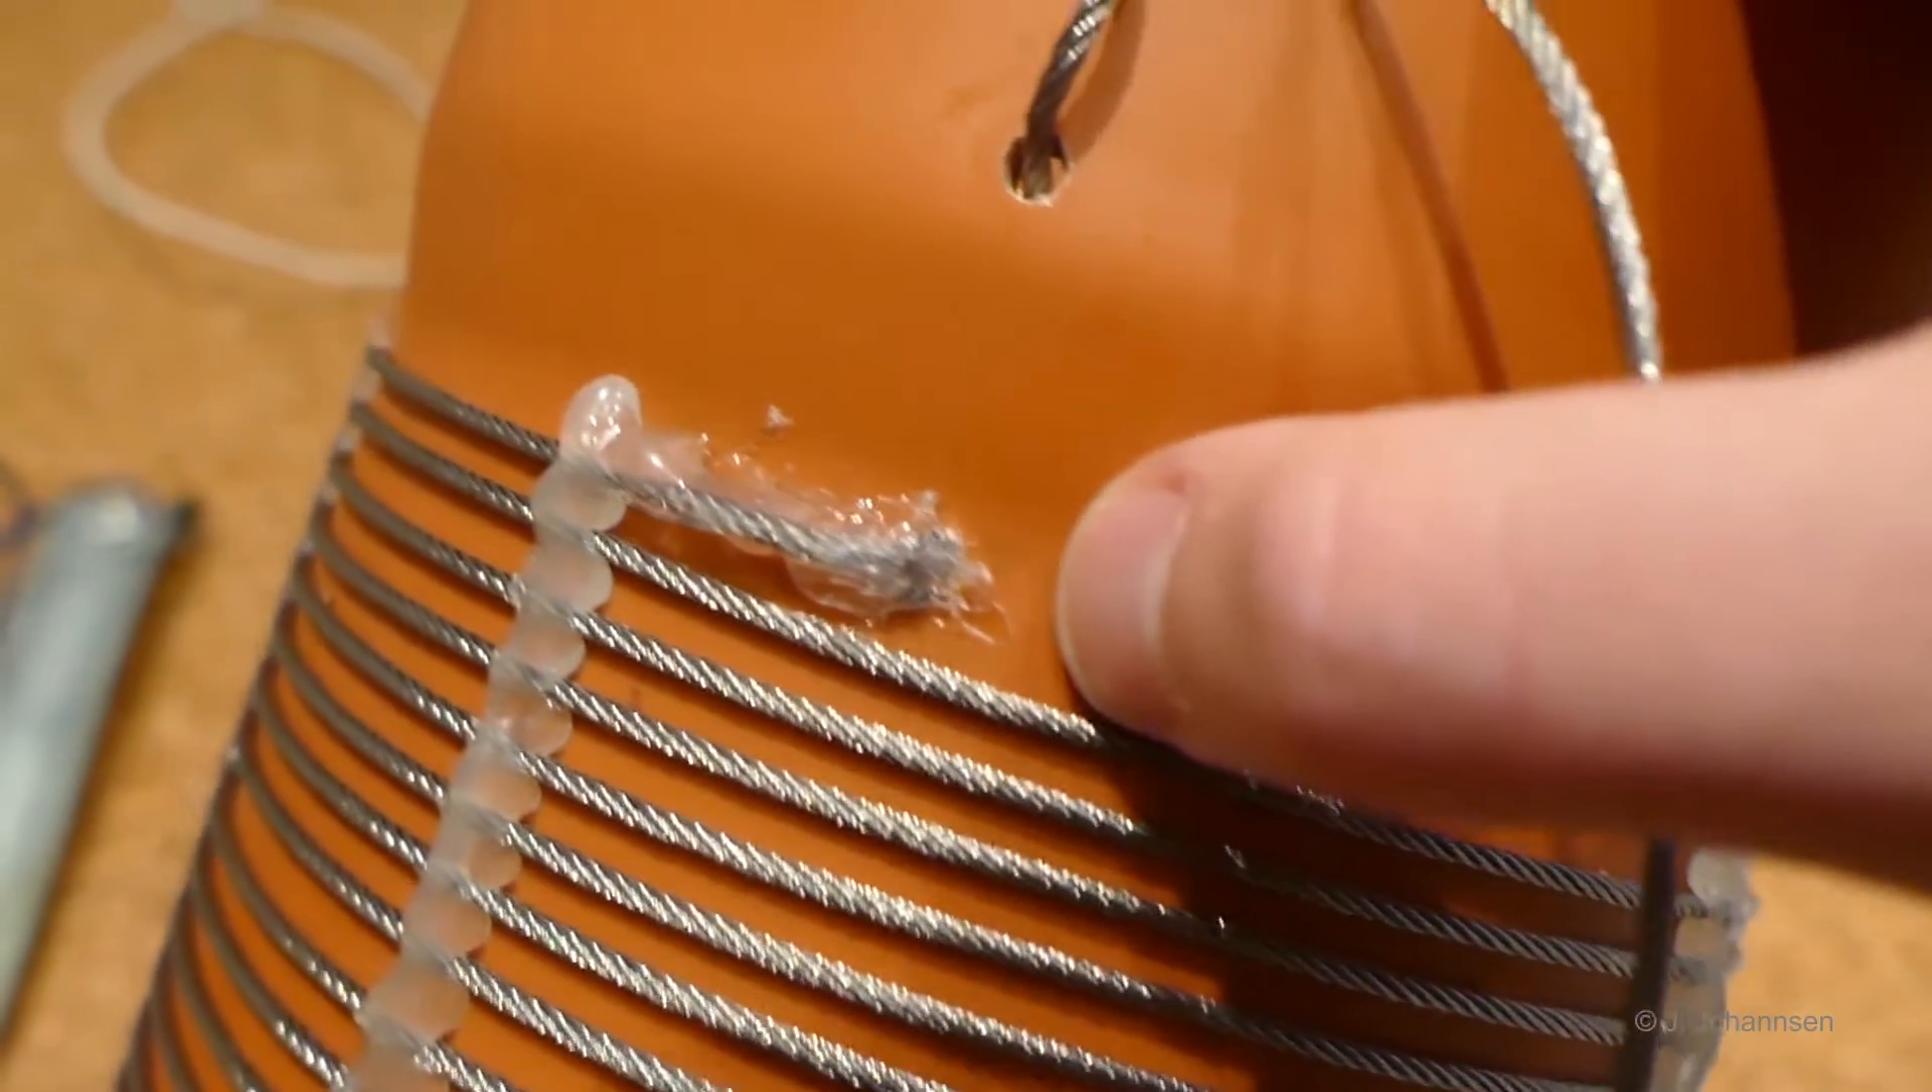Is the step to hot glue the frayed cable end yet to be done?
No.